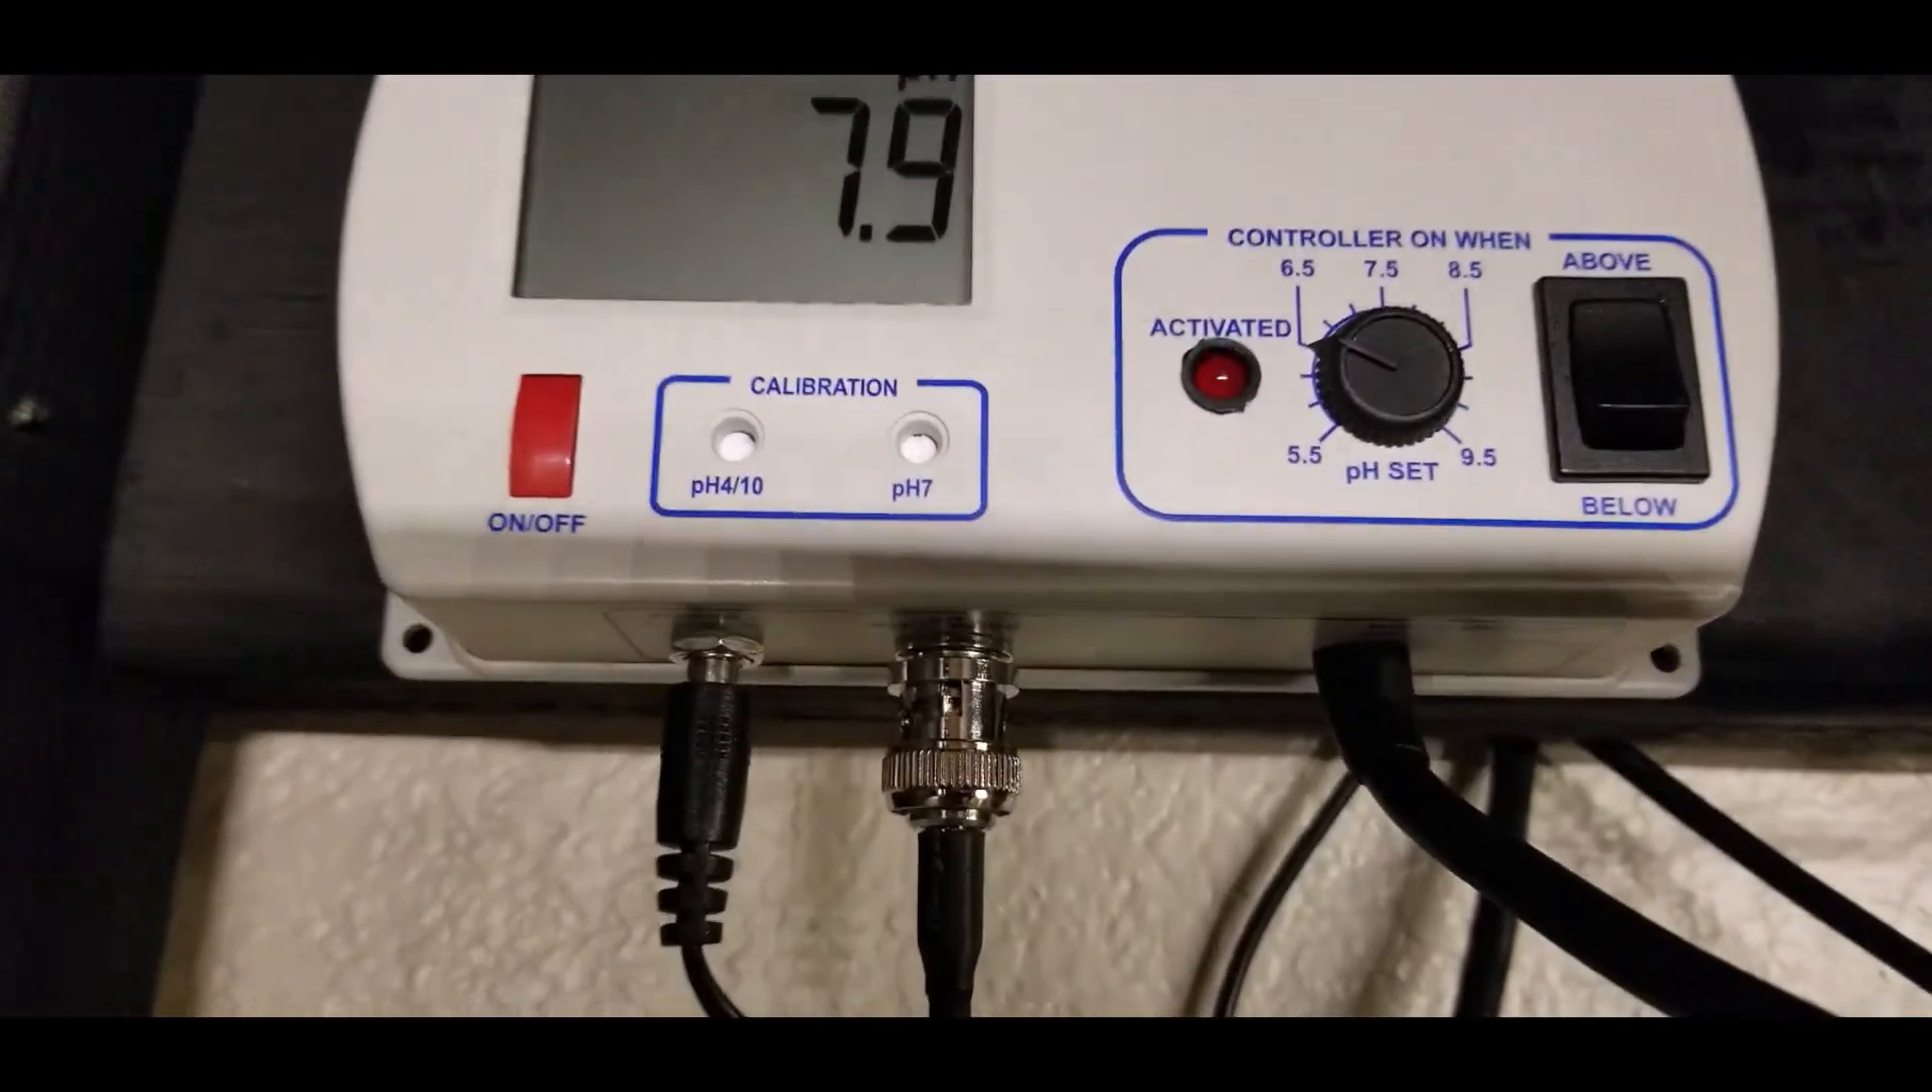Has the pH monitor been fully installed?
Yes.